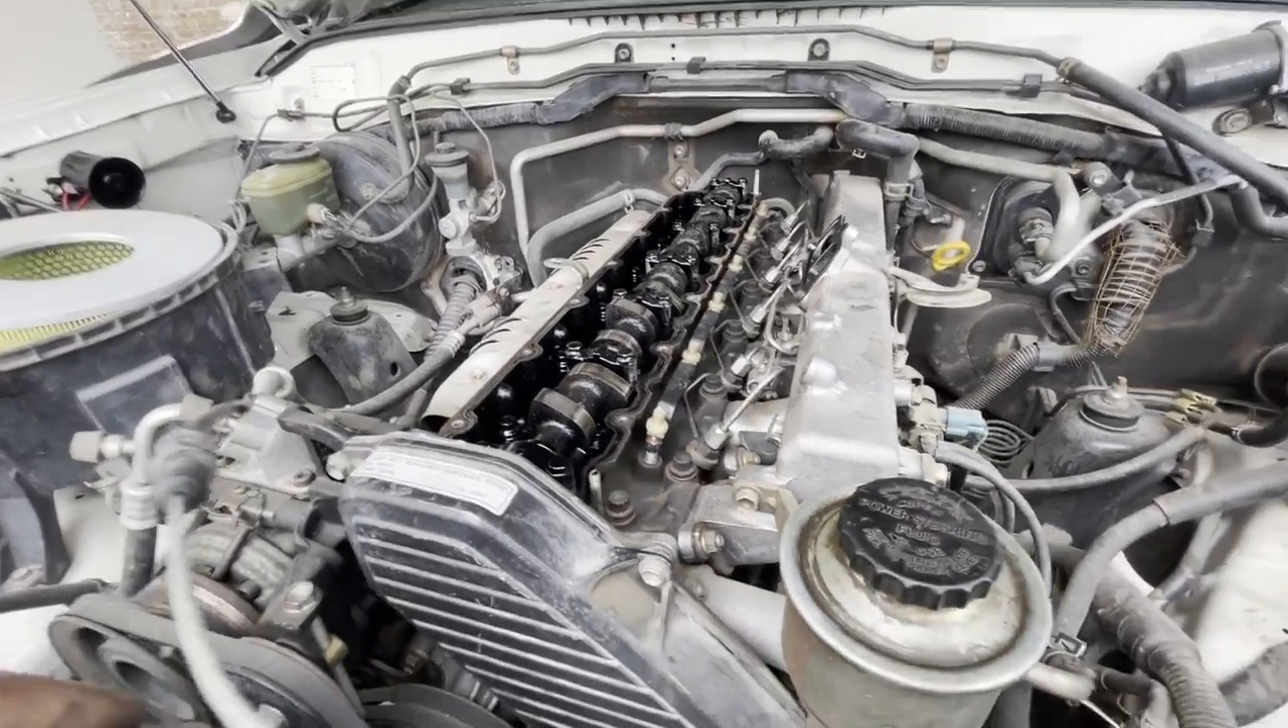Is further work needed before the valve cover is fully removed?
No.